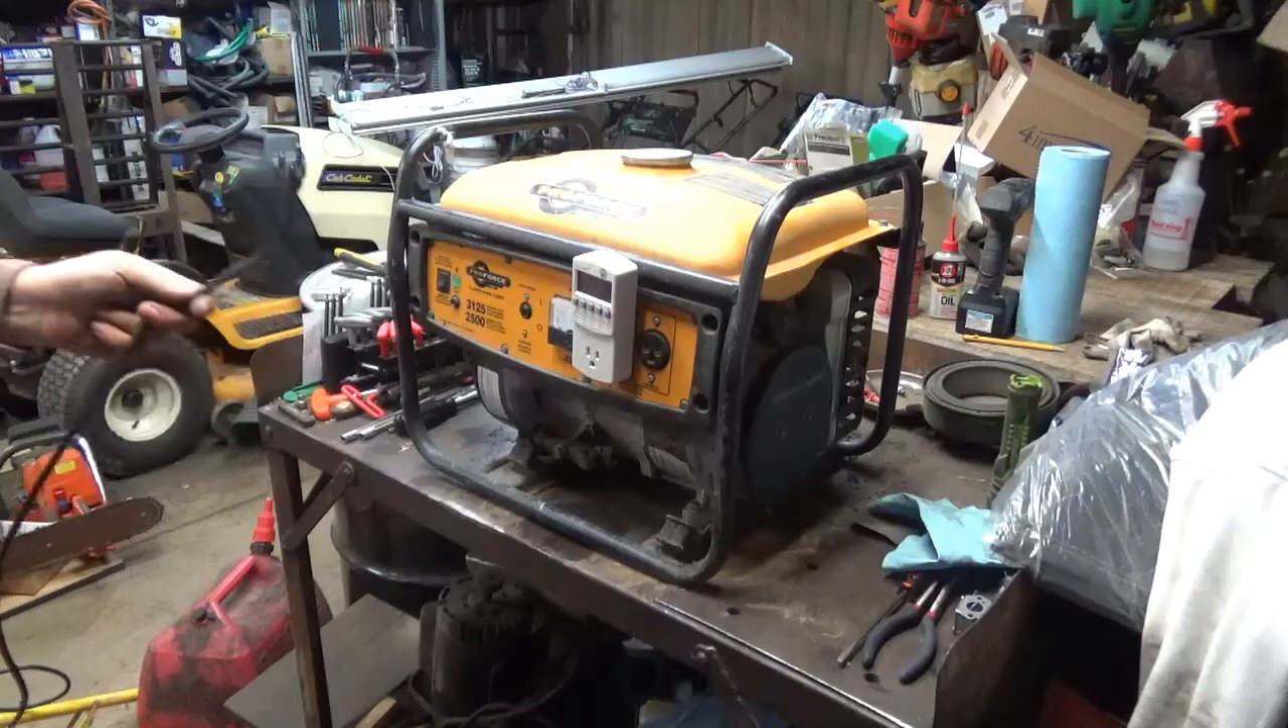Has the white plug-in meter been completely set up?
Yes.